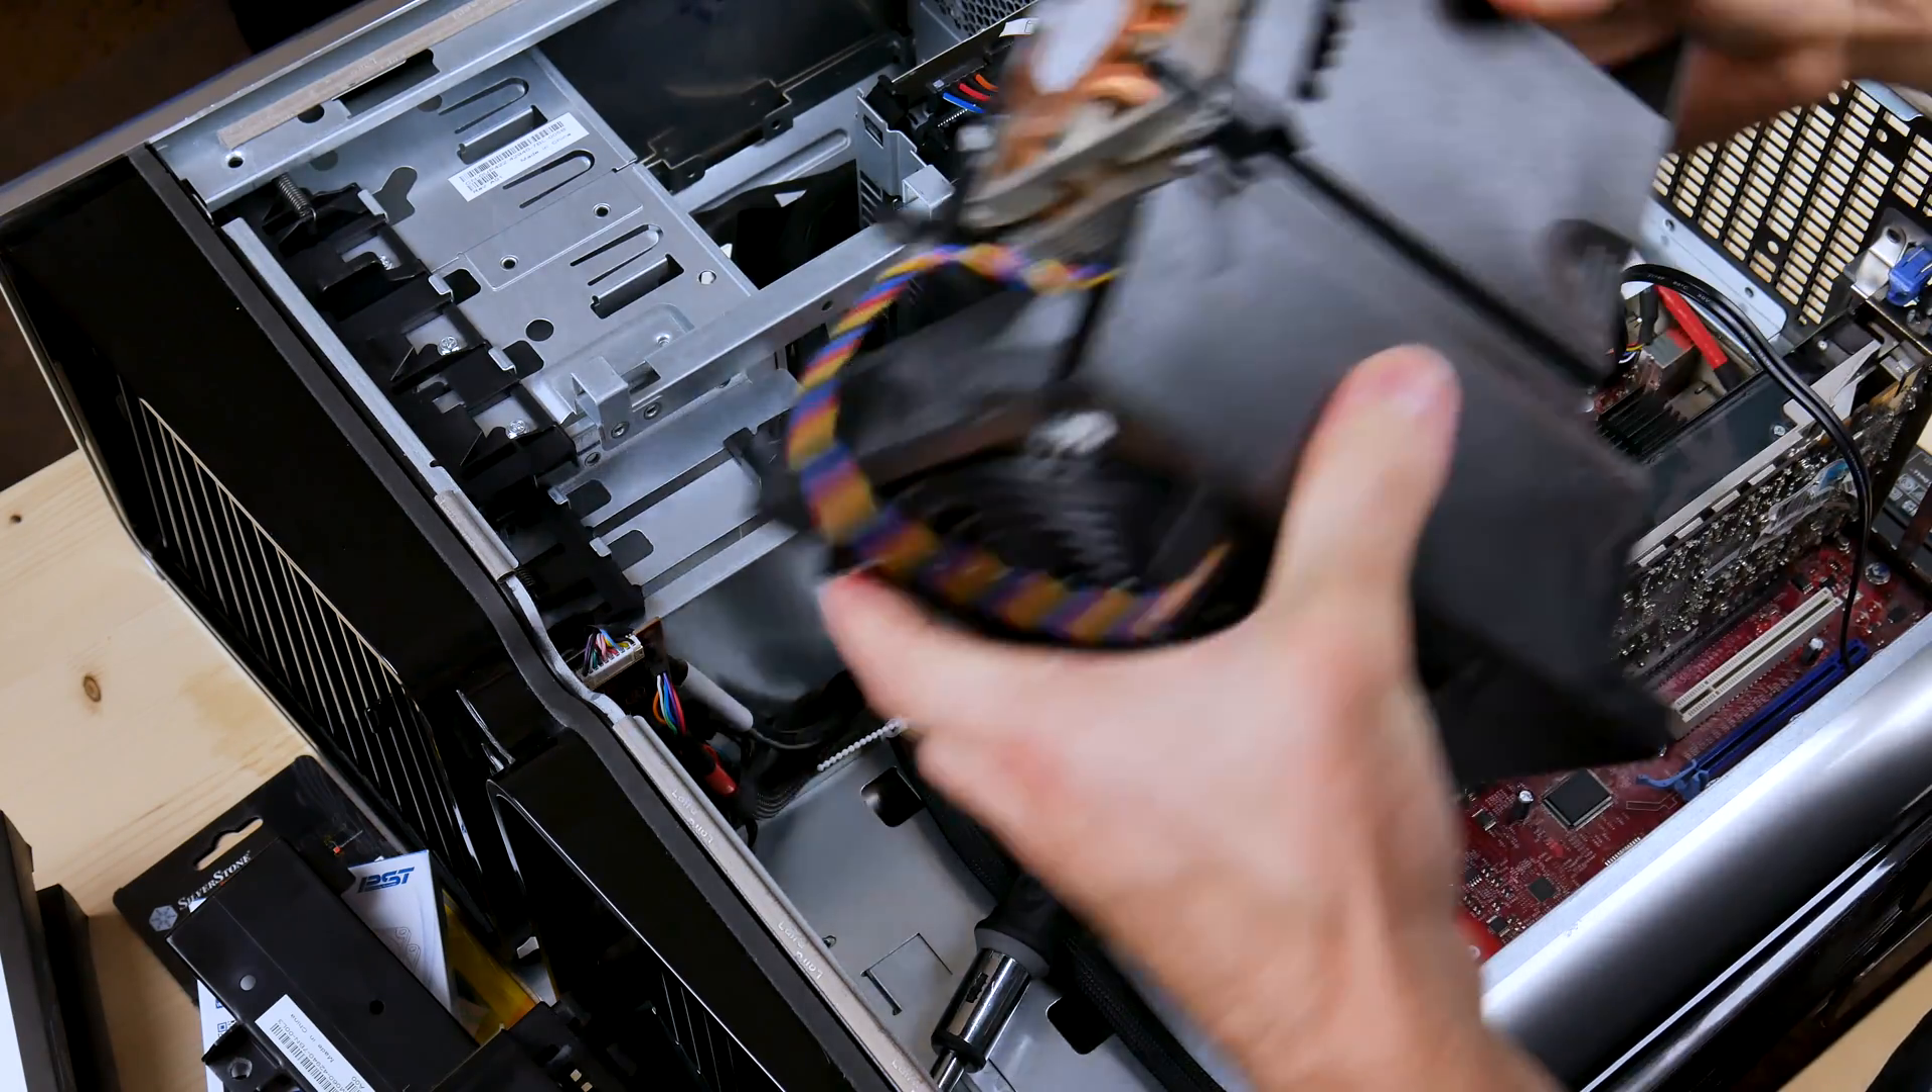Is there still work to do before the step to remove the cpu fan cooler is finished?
No.